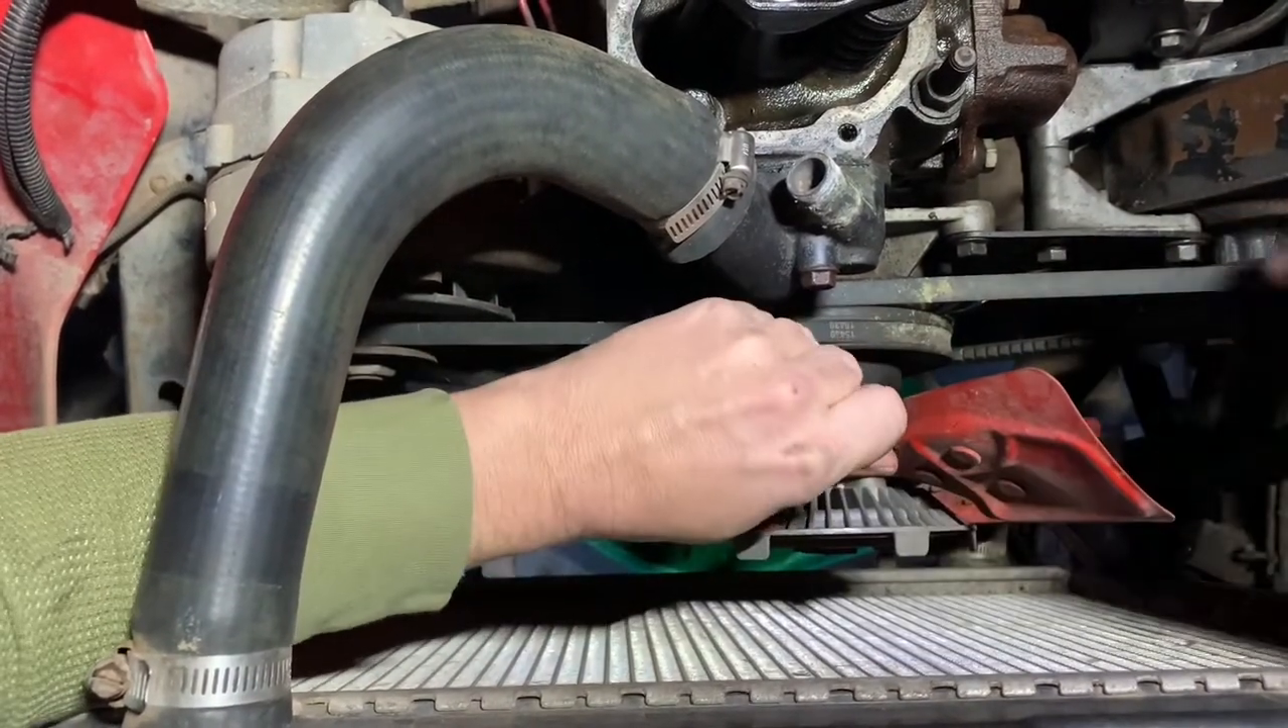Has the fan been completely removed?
No.